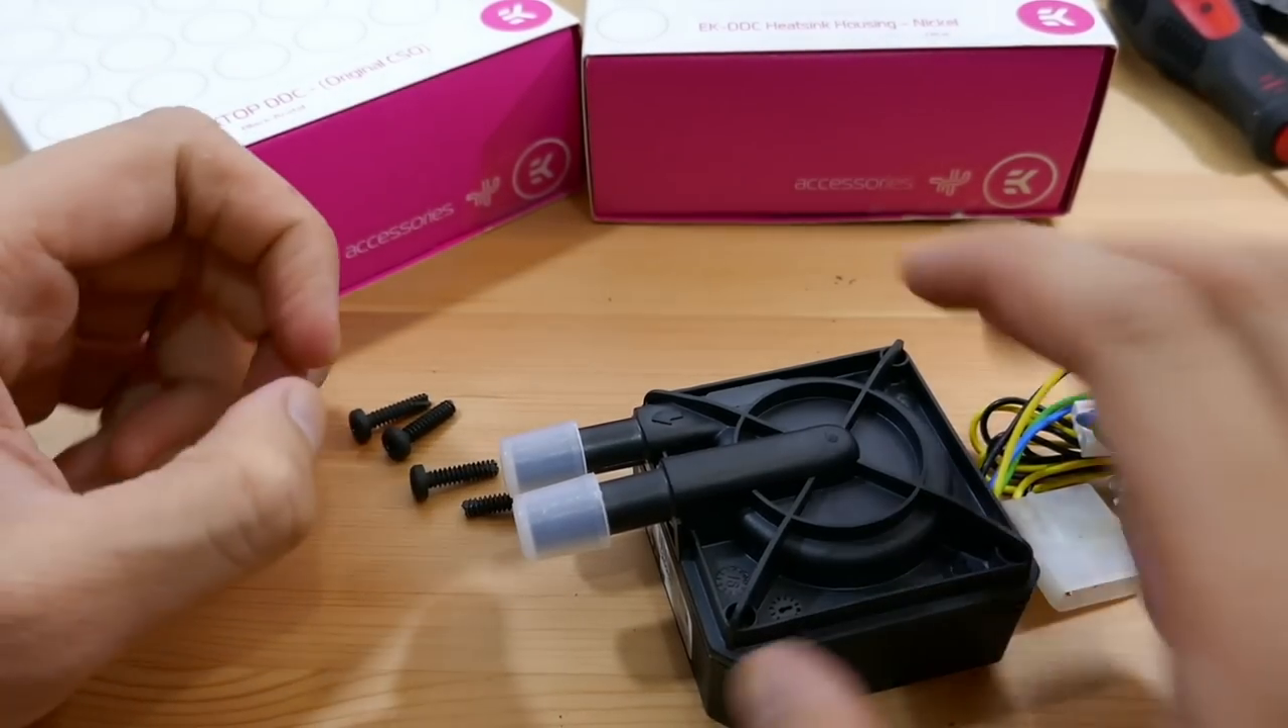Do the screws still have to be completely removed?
No.